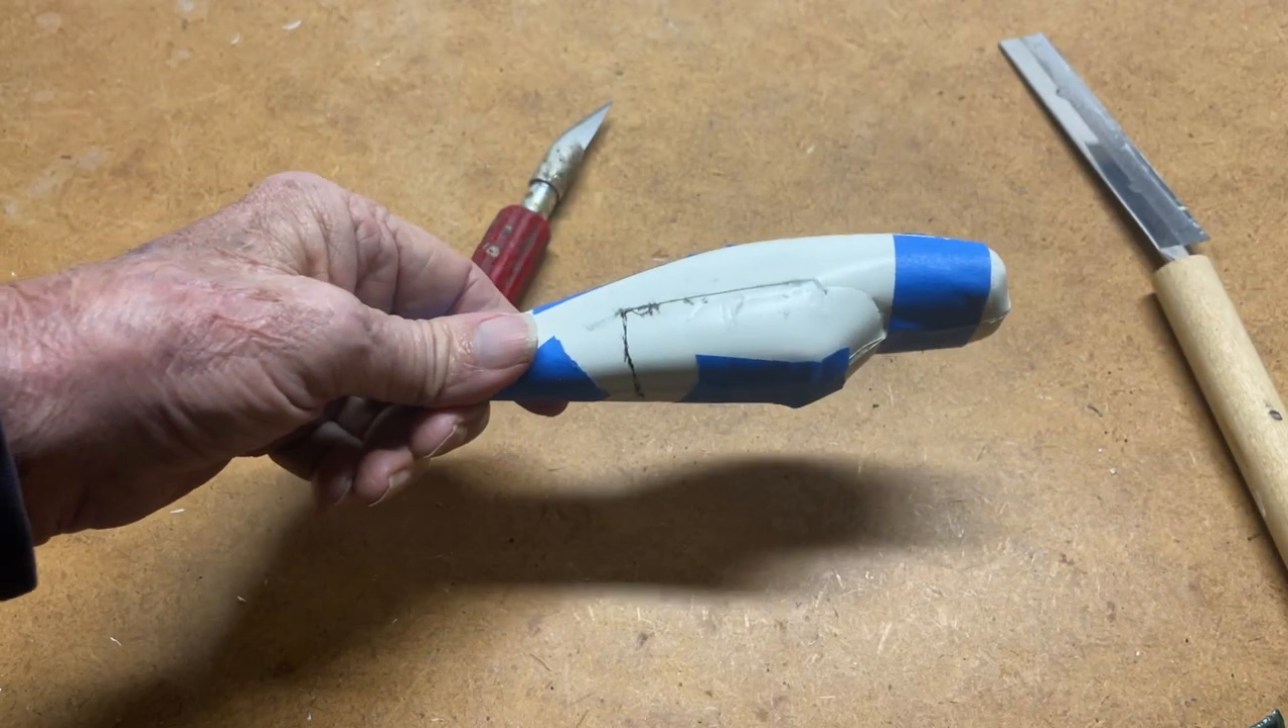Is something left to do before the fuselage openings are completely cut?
Yes.